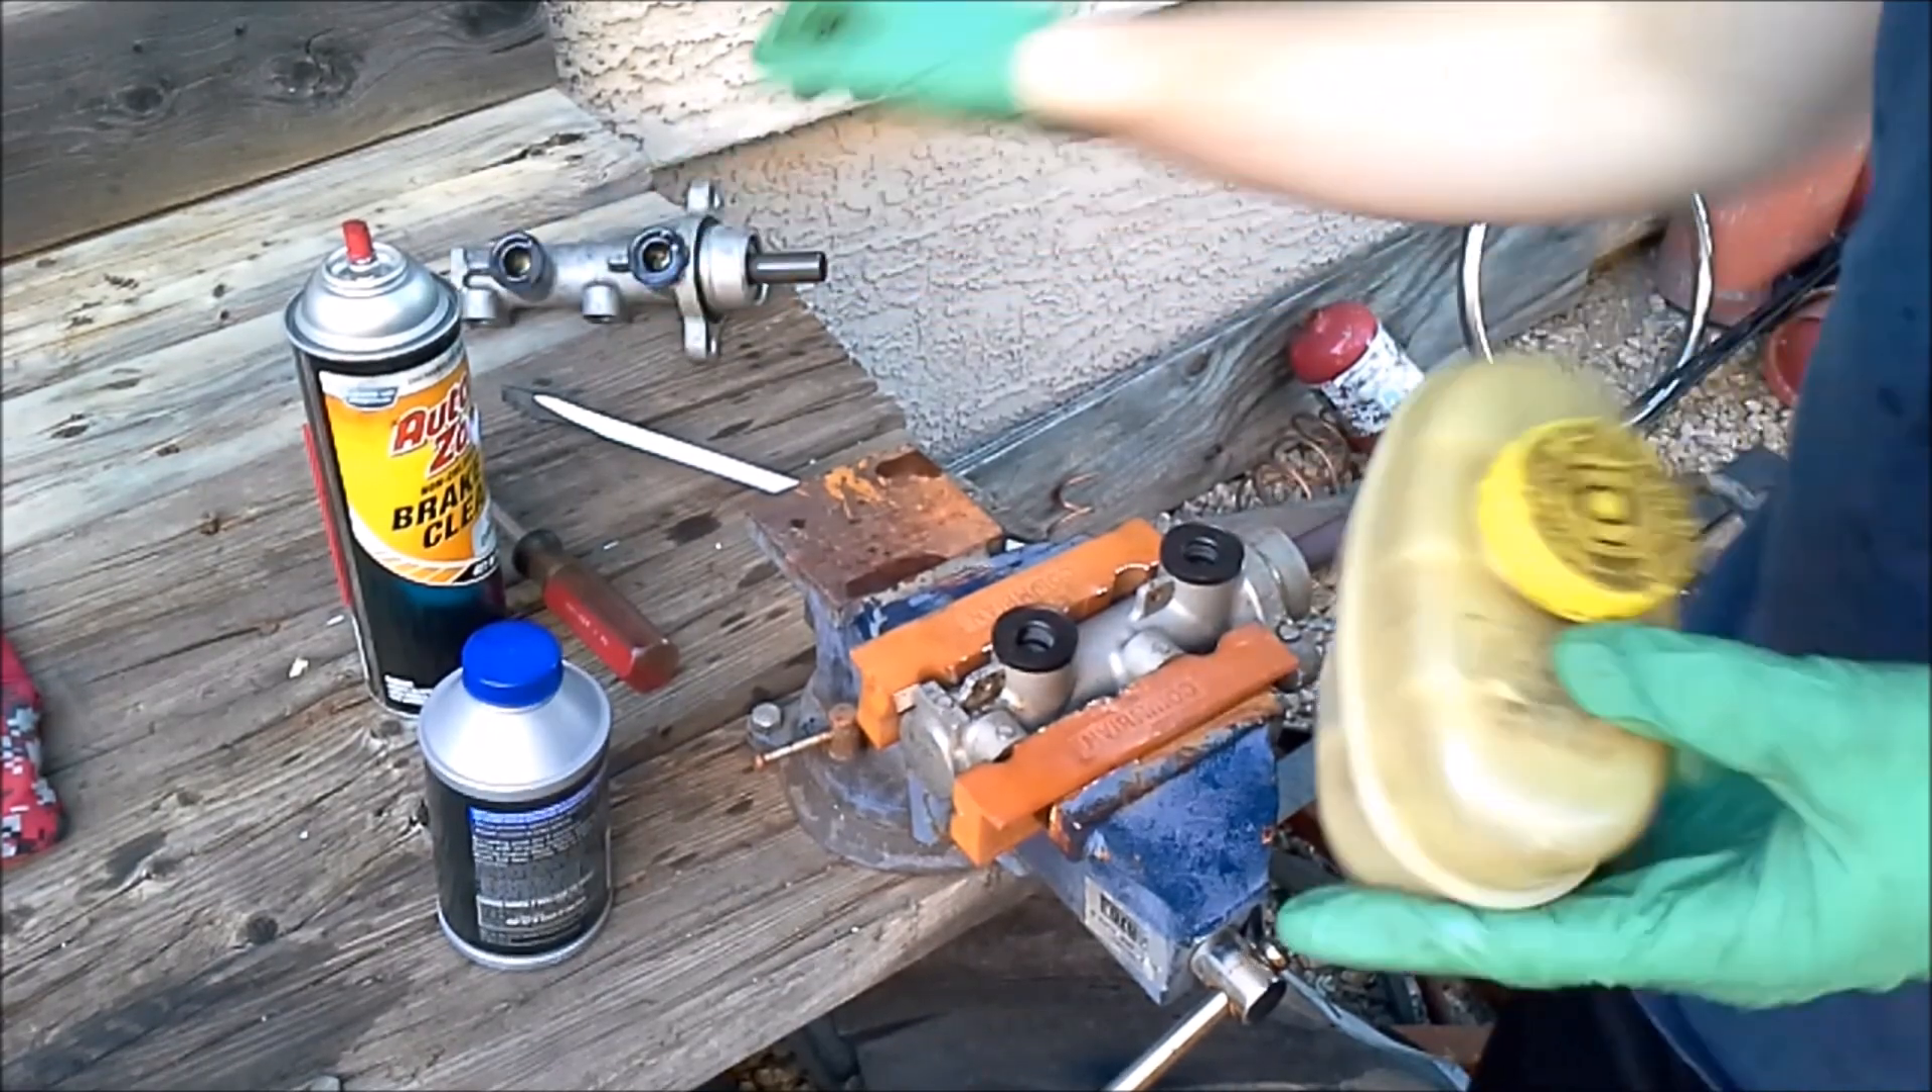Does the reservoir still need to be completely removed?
No.